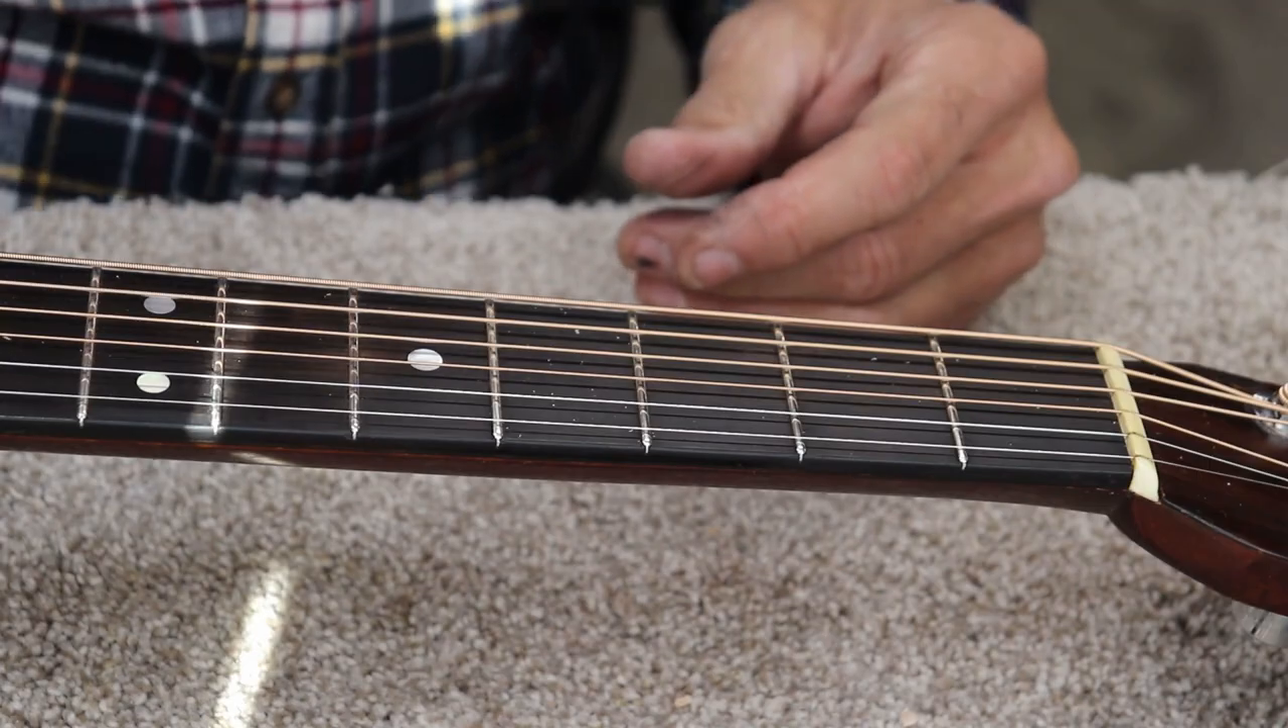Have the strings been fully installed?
Yes.